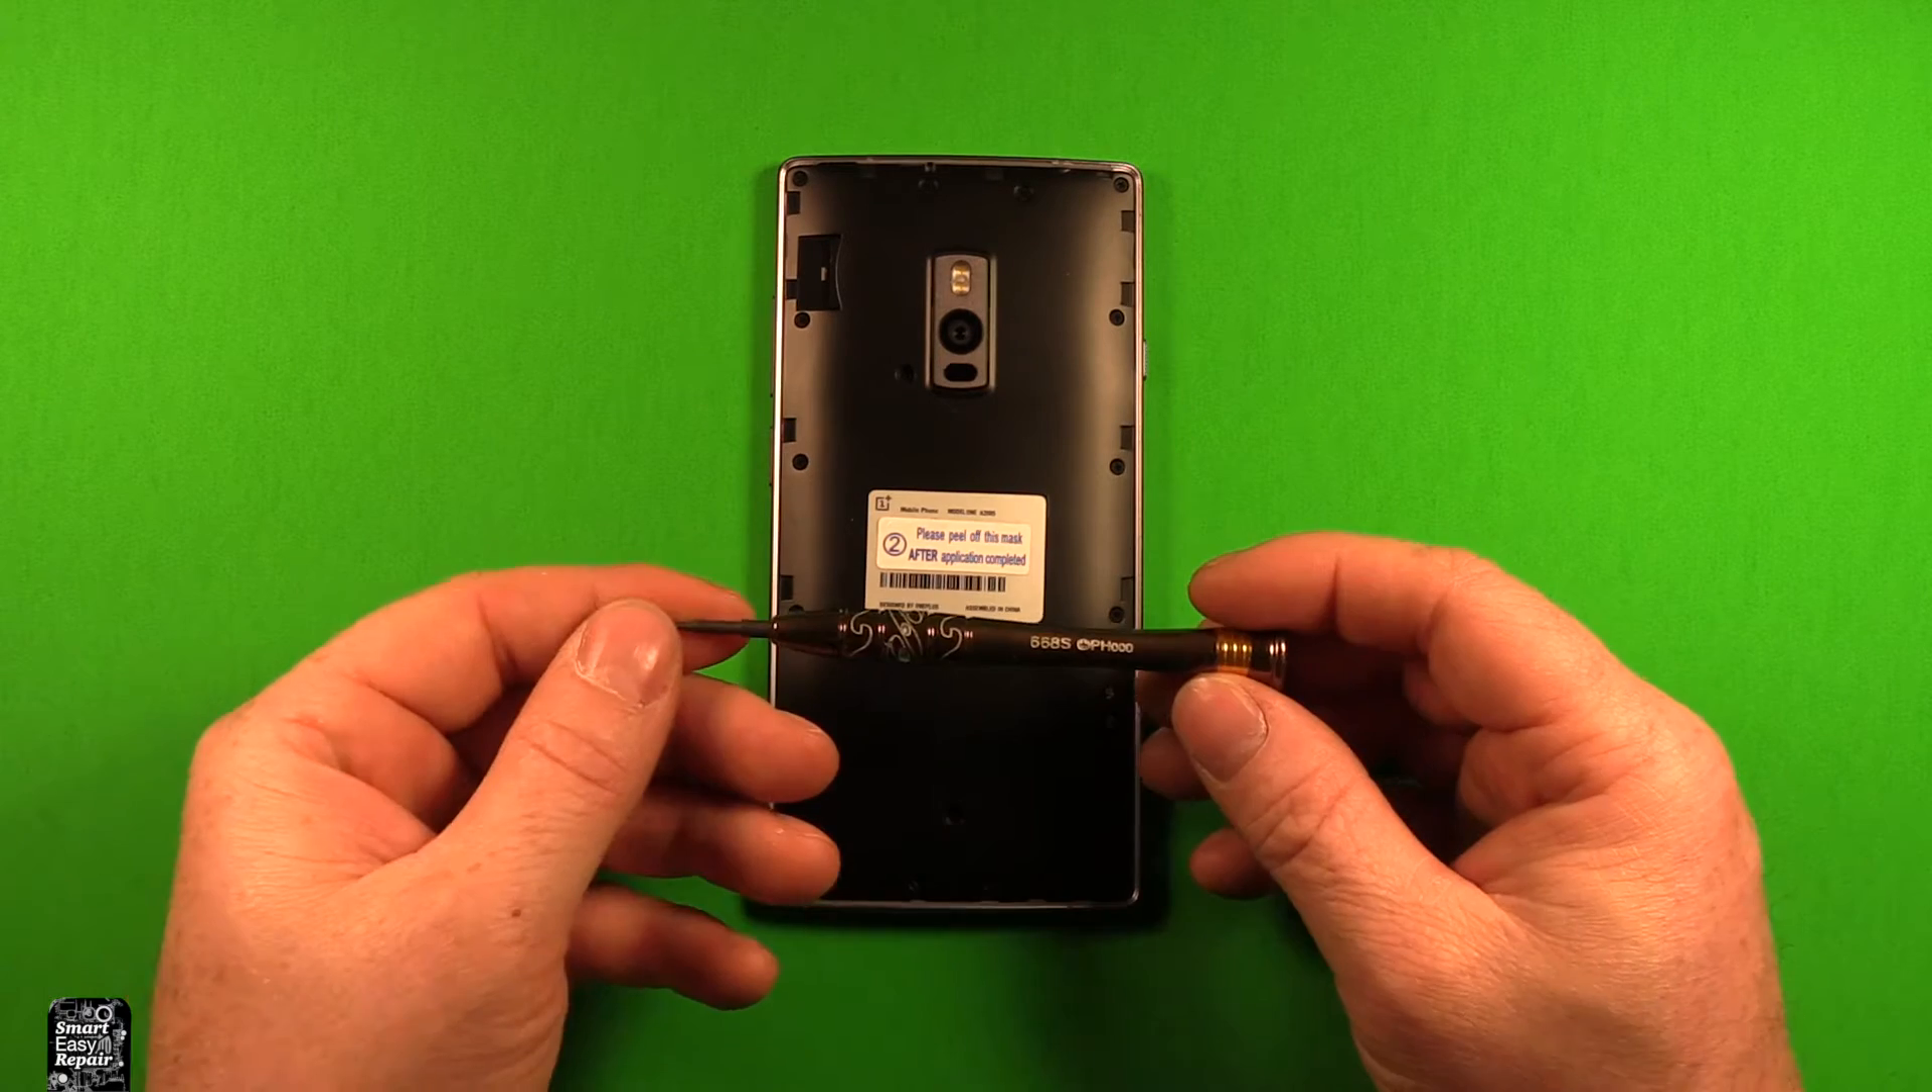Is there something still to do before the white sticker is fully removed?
Yes.